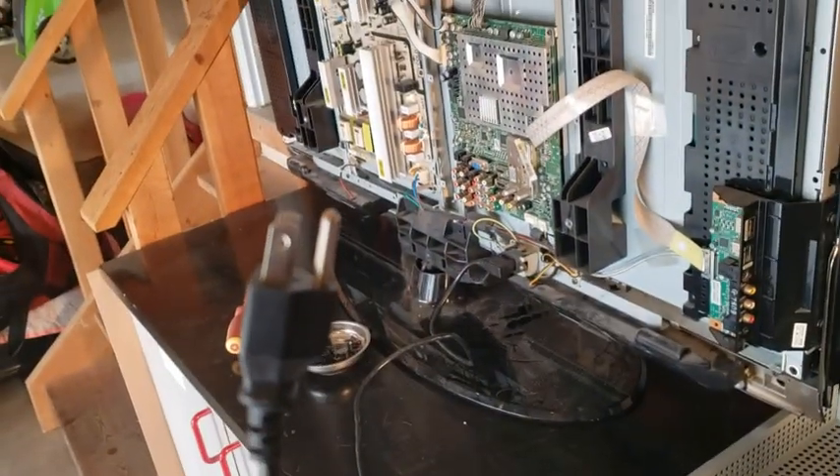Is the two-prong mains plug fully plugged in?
No.